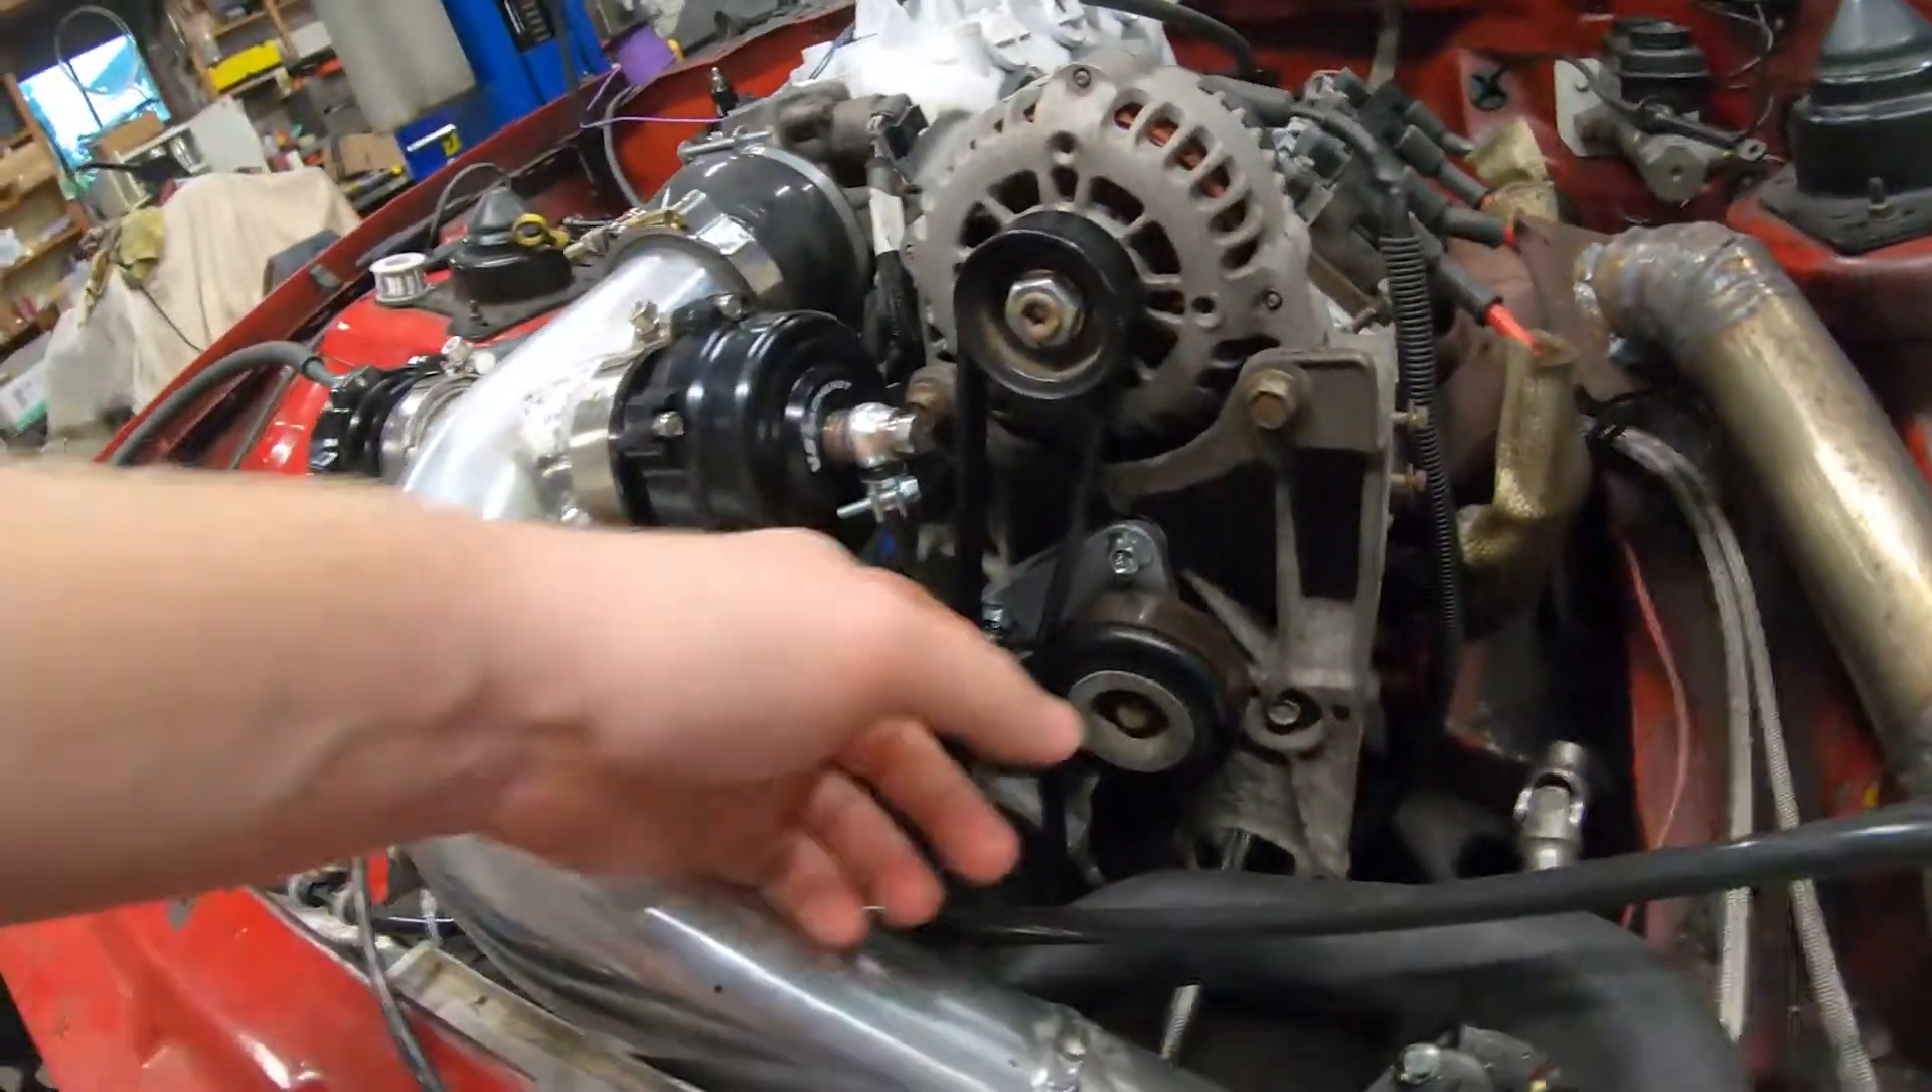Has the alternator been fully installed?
Yes.